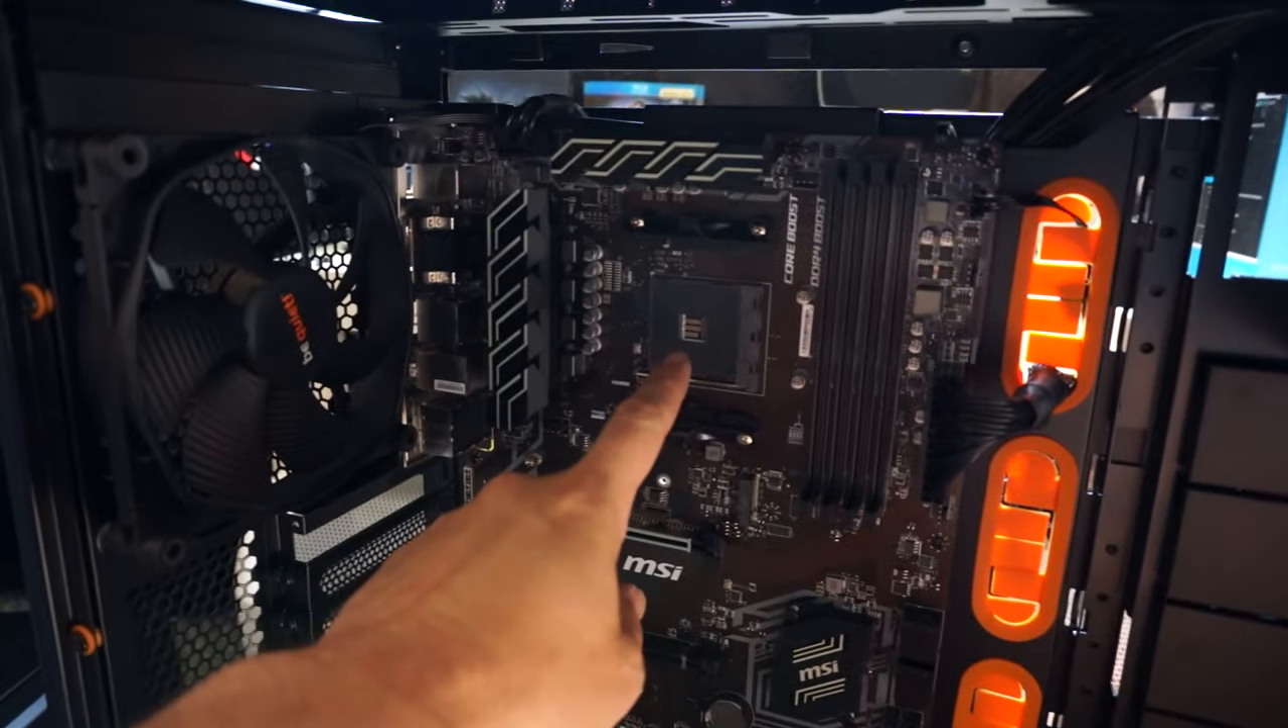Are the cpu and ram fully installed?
No.